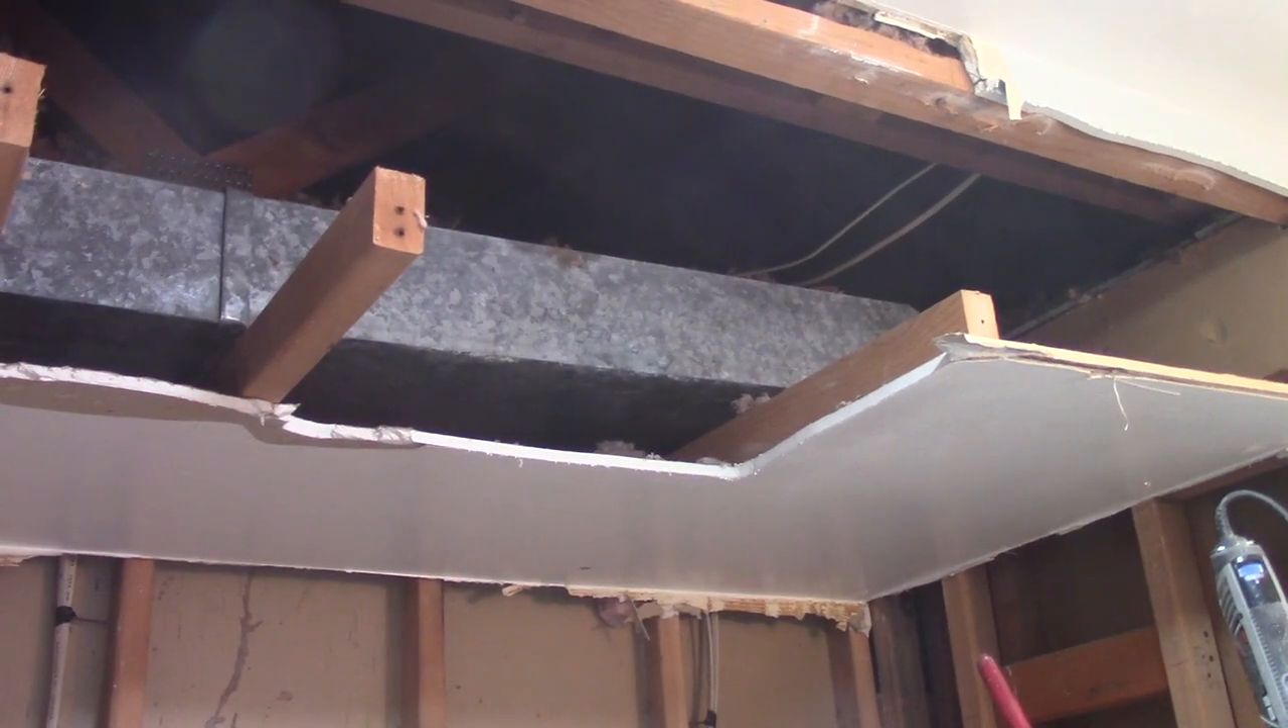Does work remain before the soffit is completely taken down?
Yes.